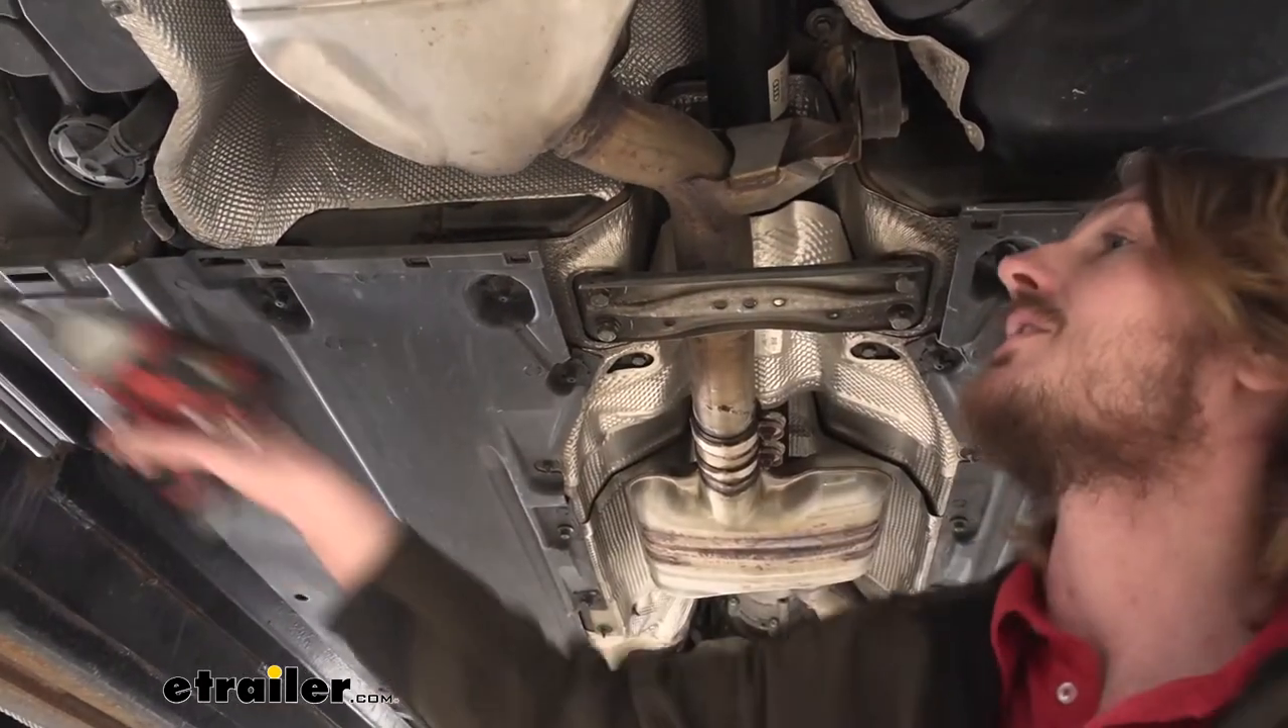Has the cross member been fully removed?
No.